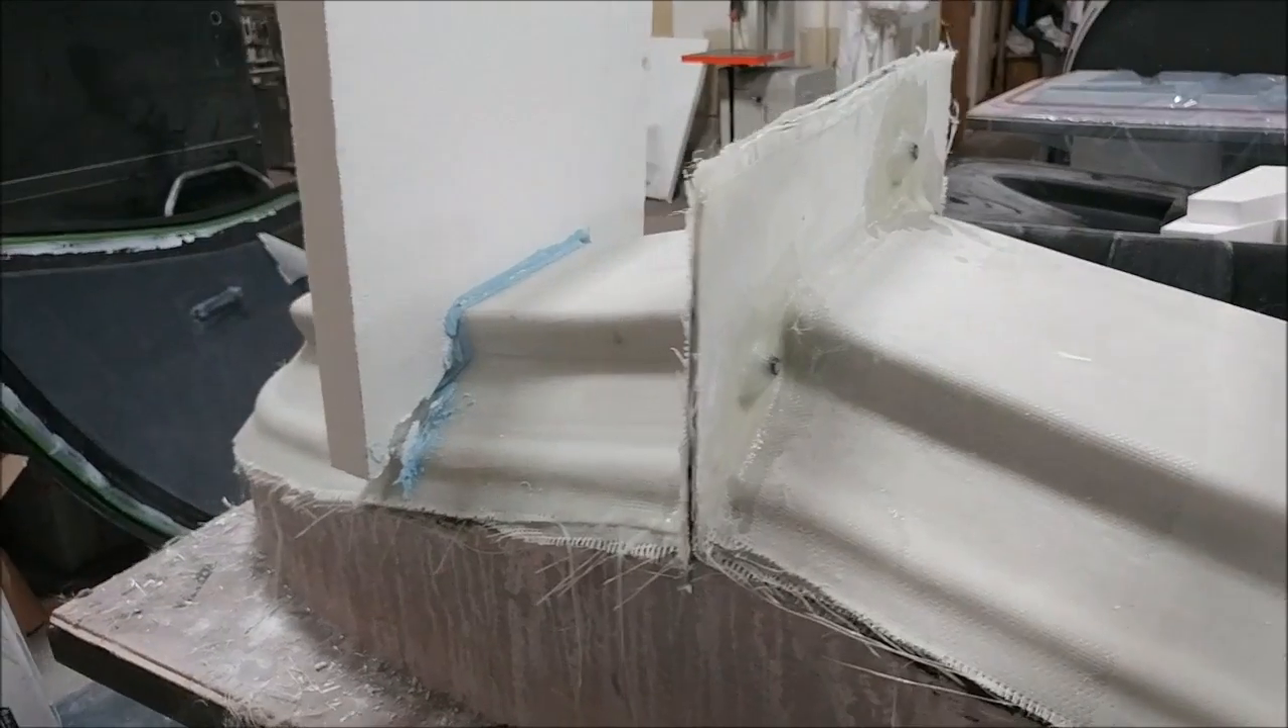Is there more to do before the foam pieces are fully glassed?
Yes.